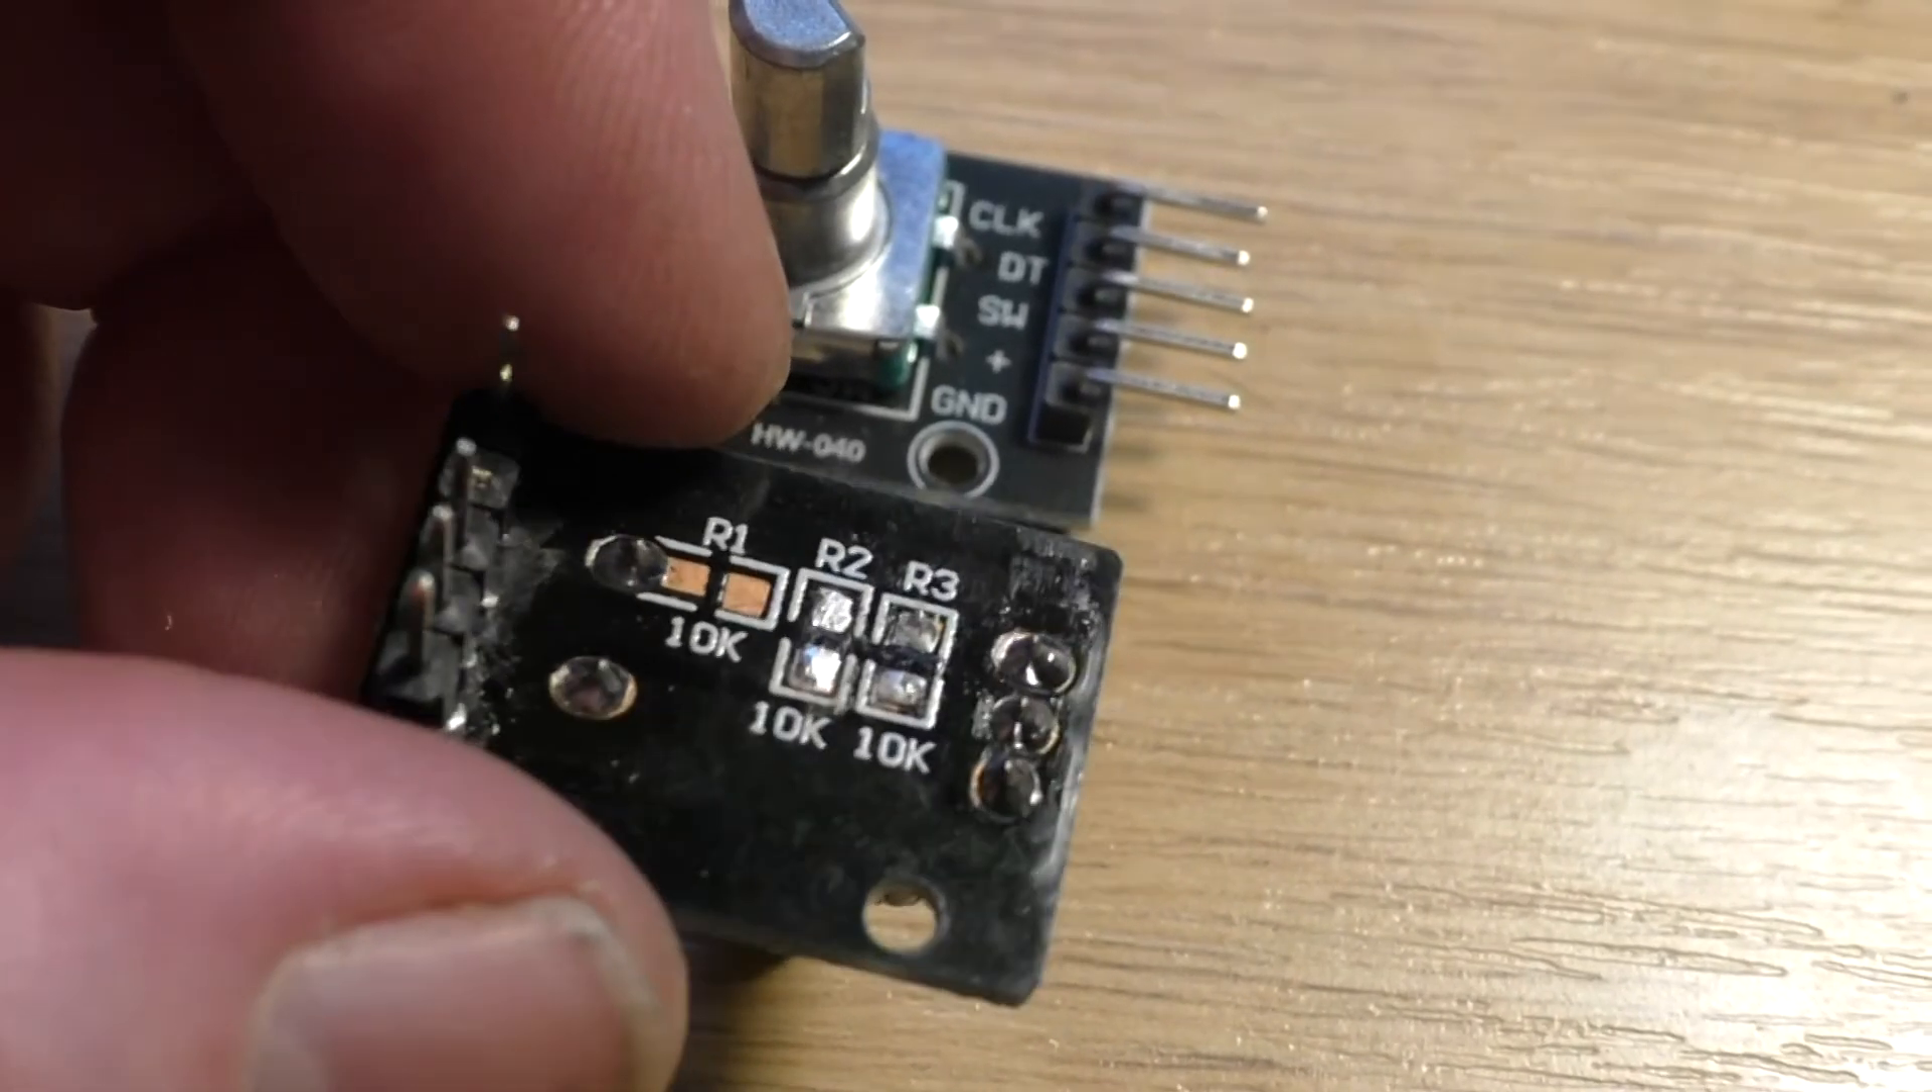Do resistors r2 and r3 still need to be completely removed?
No.